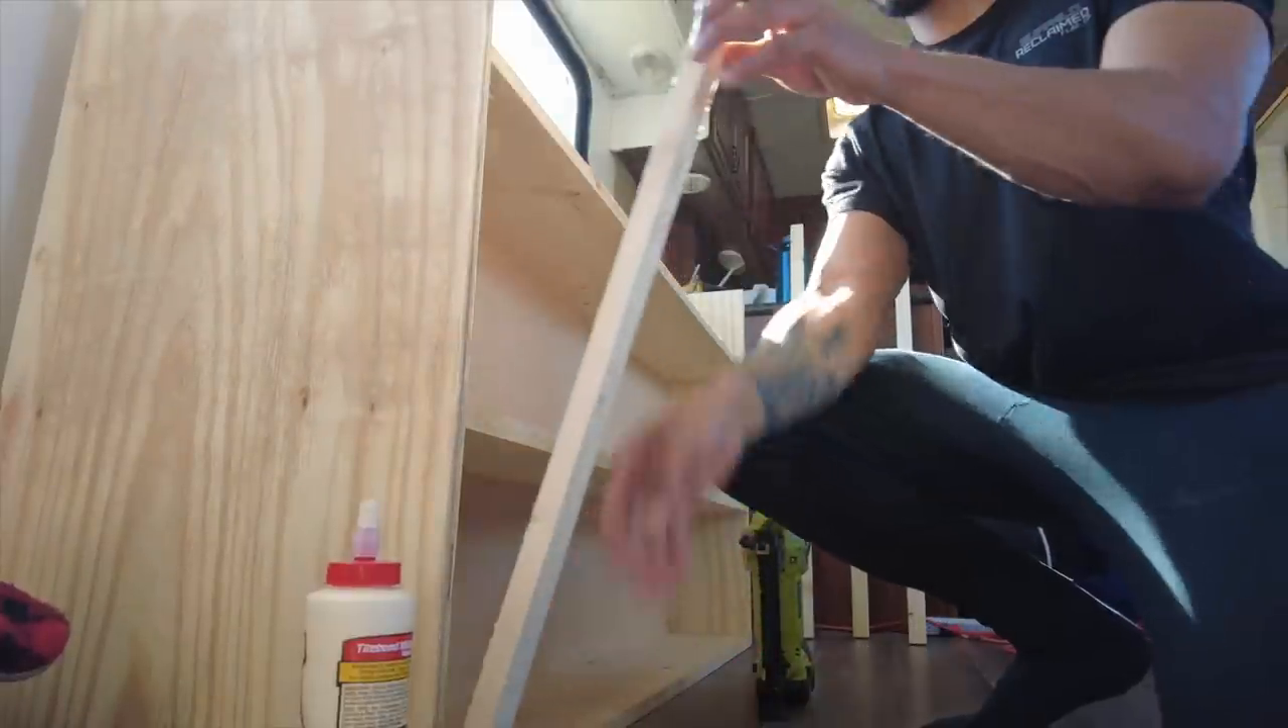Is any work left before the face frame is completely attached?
Yes.